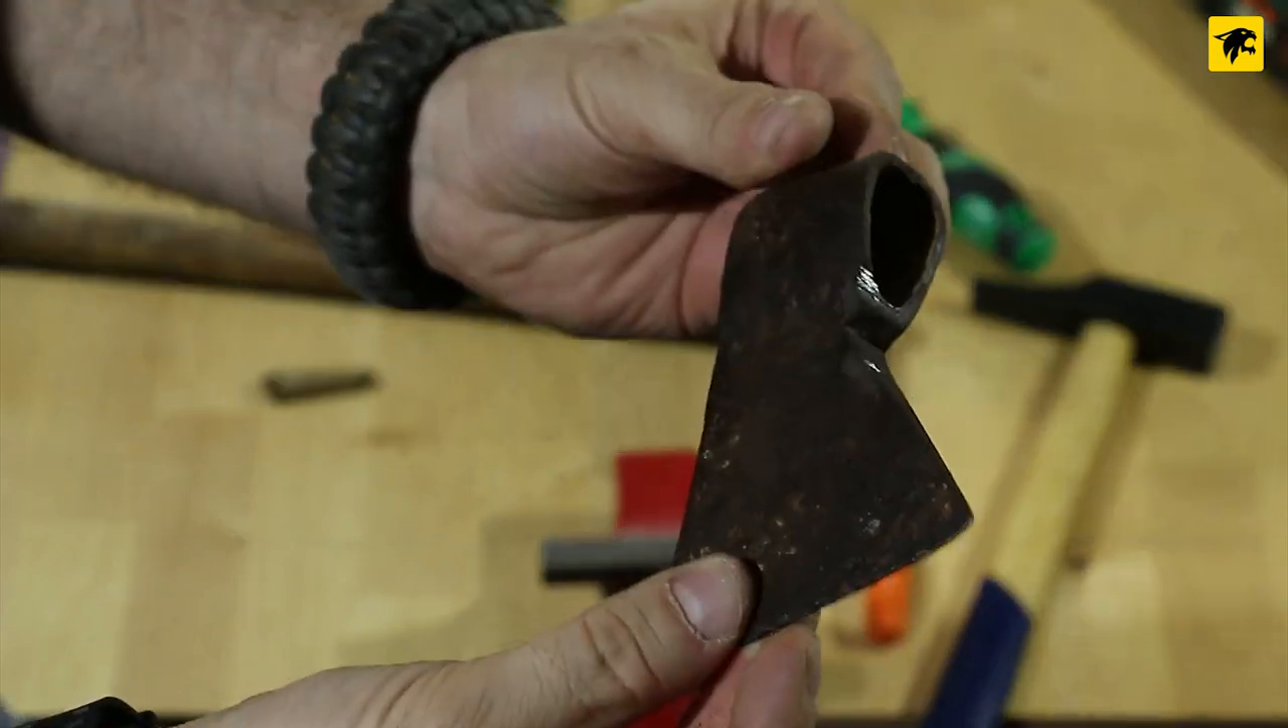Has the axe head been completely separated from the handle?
Yes.